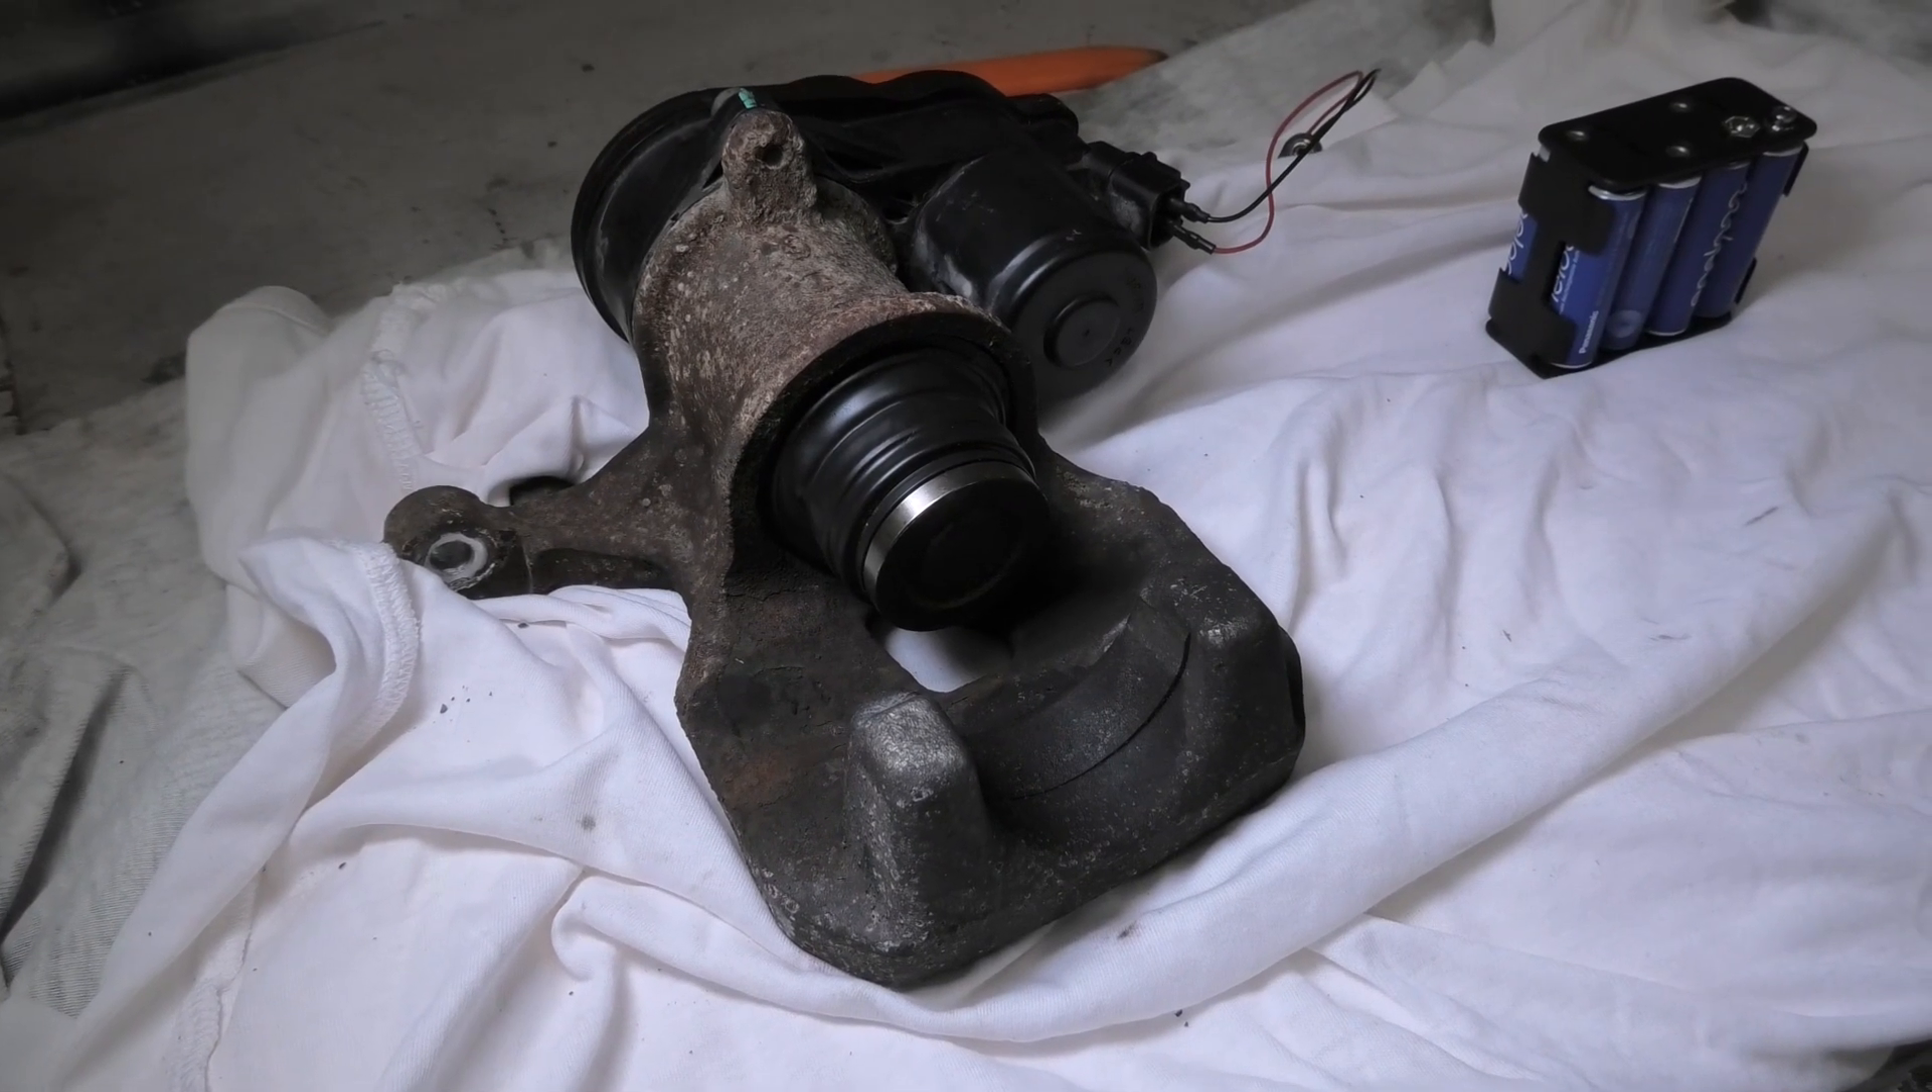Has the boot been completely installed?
Yes.